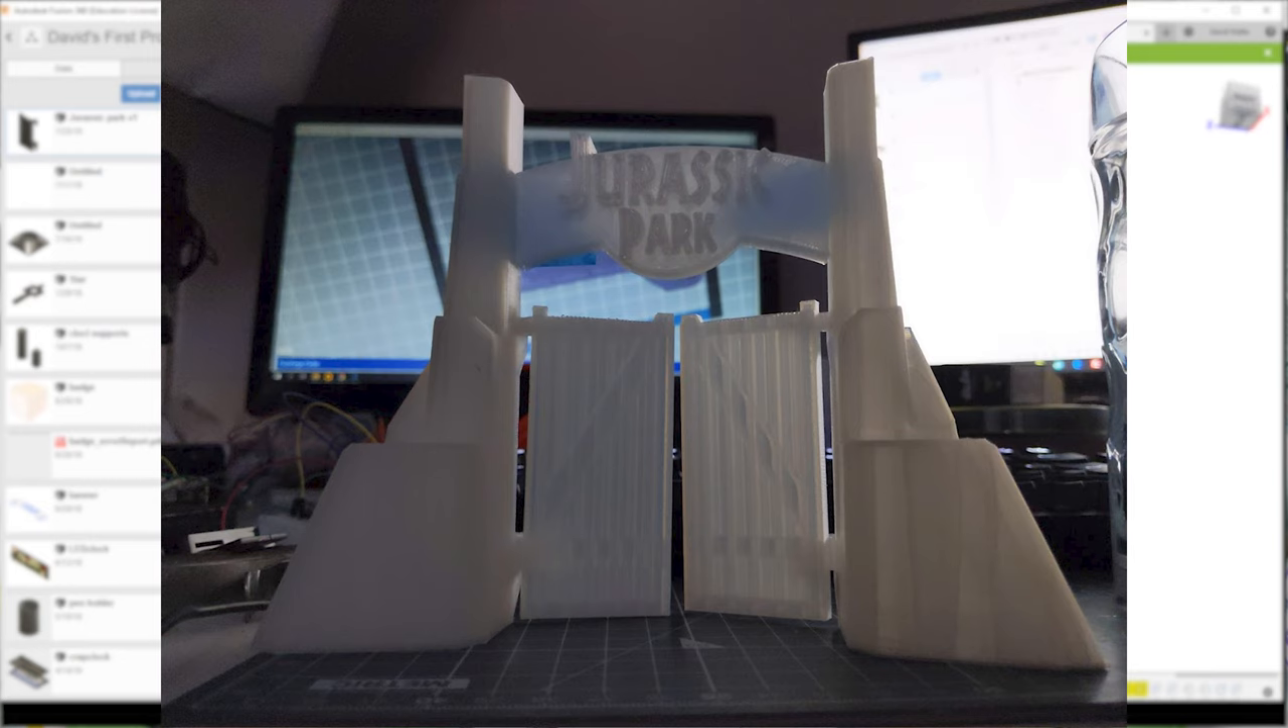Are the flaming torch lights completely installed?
No.